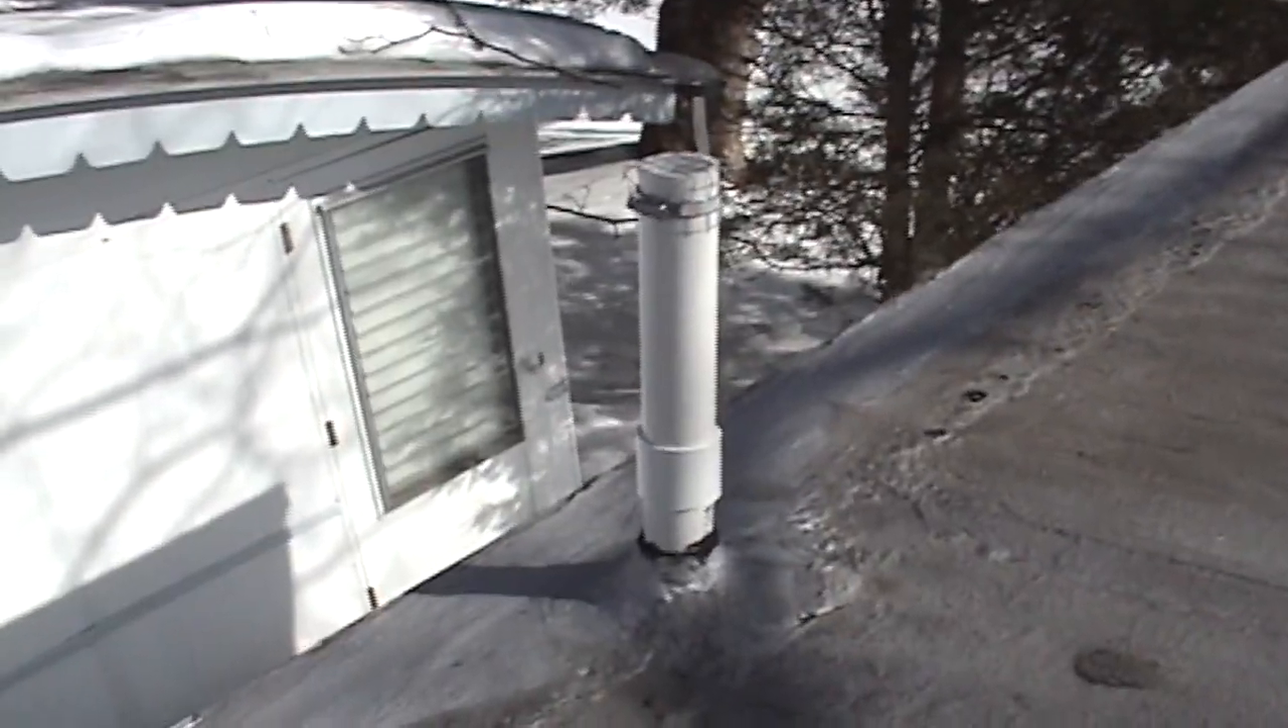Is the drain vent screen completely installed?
Yes.